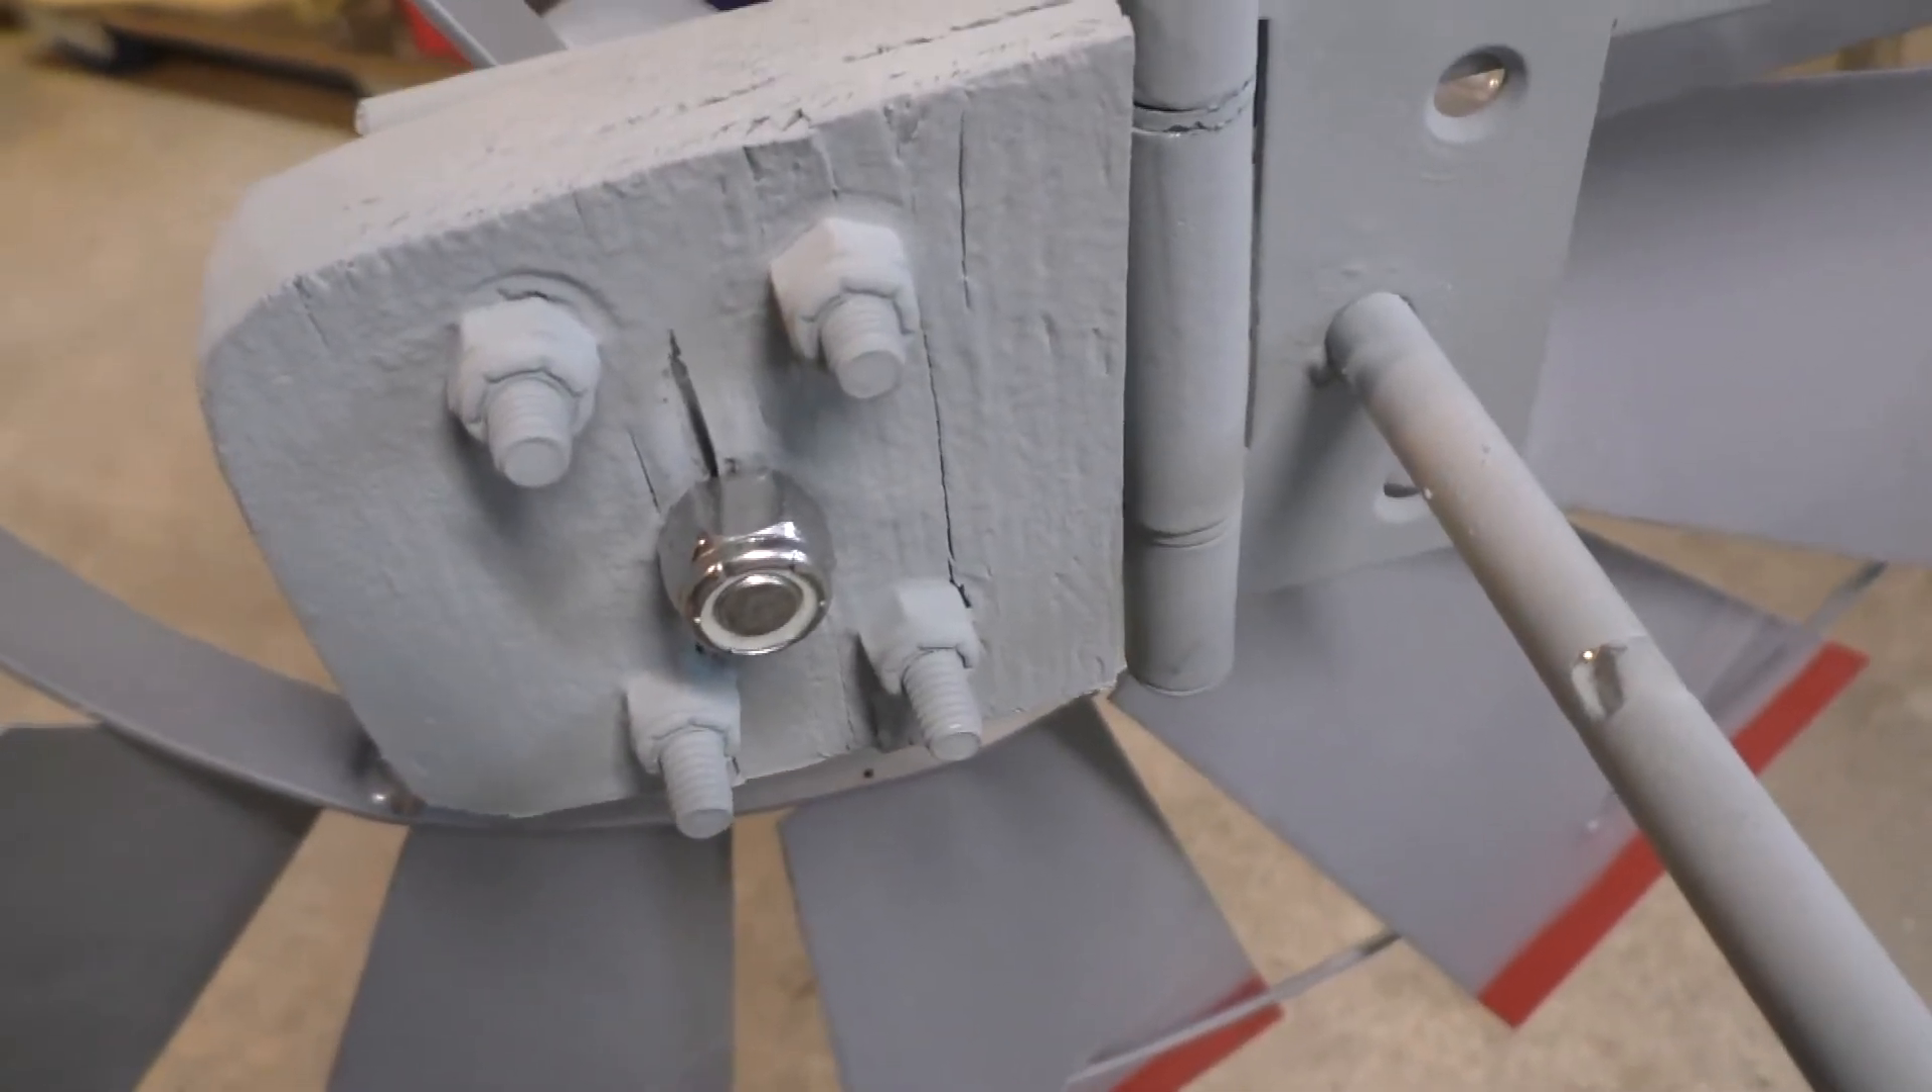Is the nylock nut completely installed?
Yes.